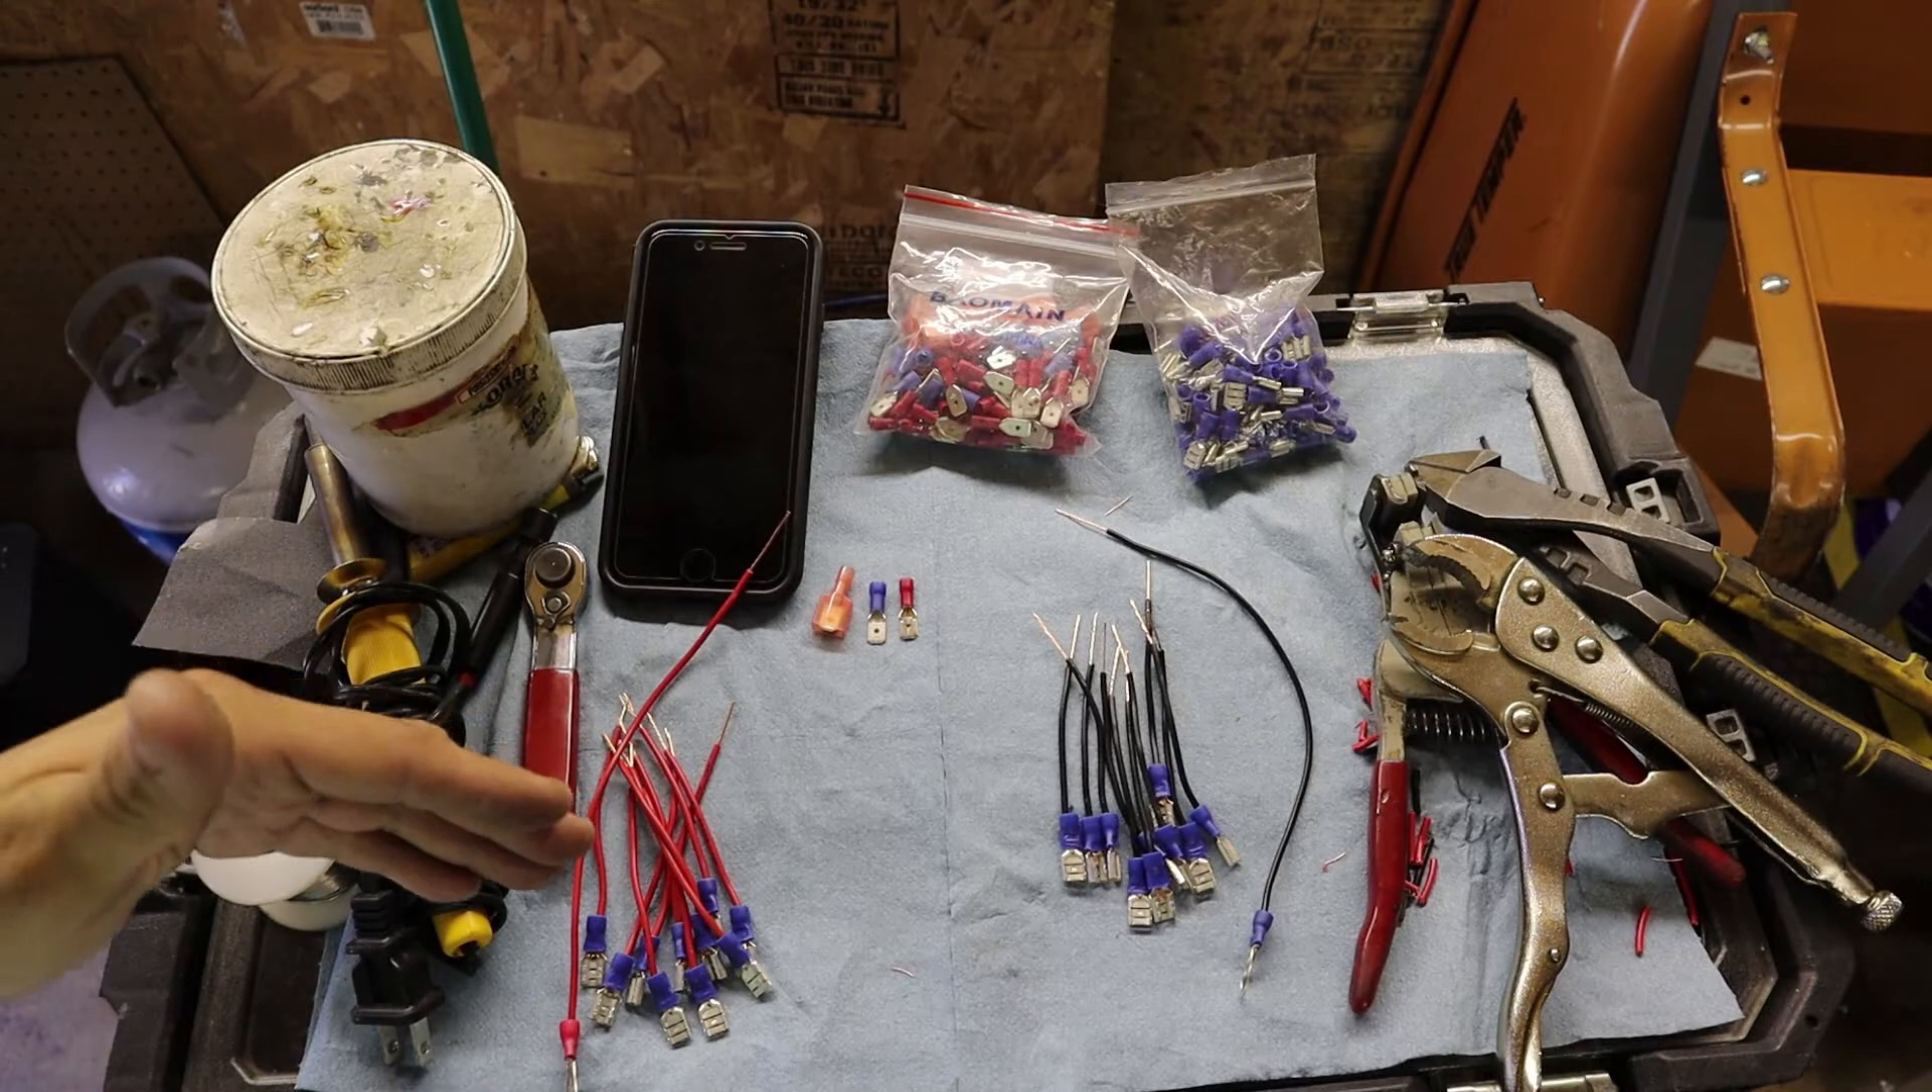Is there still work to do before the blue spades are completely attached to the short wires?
No.